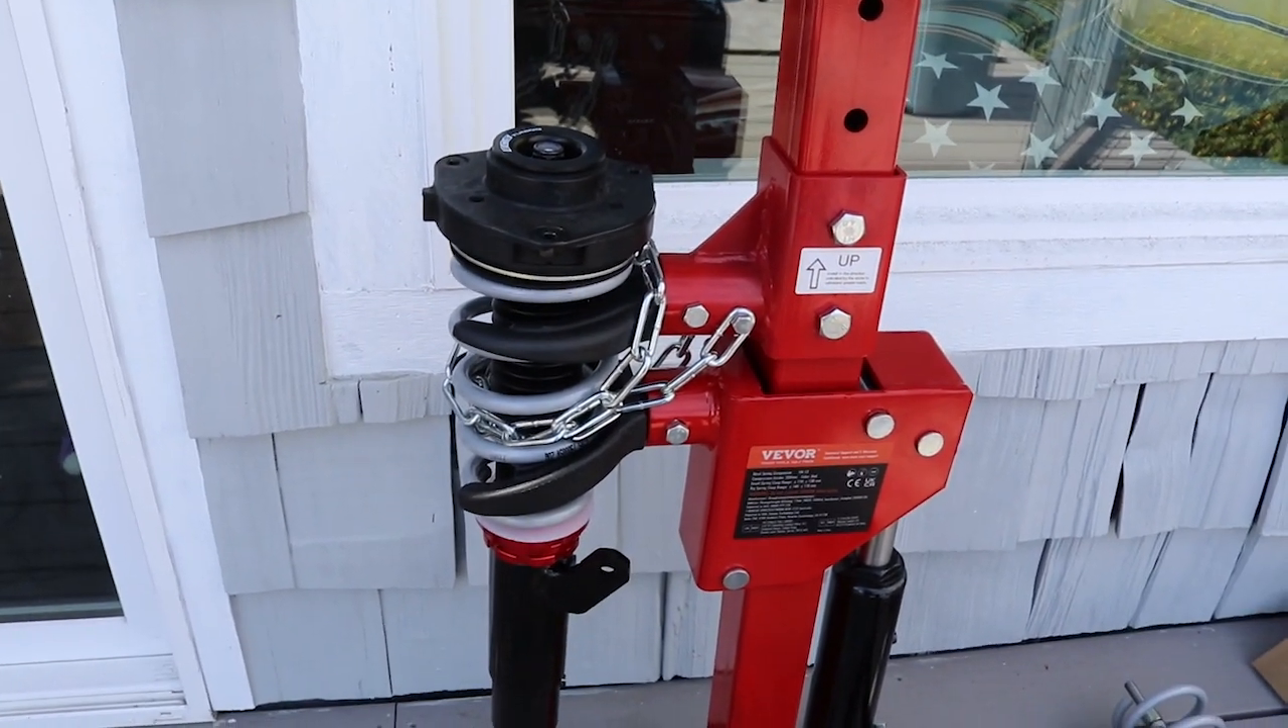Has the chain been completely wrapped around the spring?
Yes.